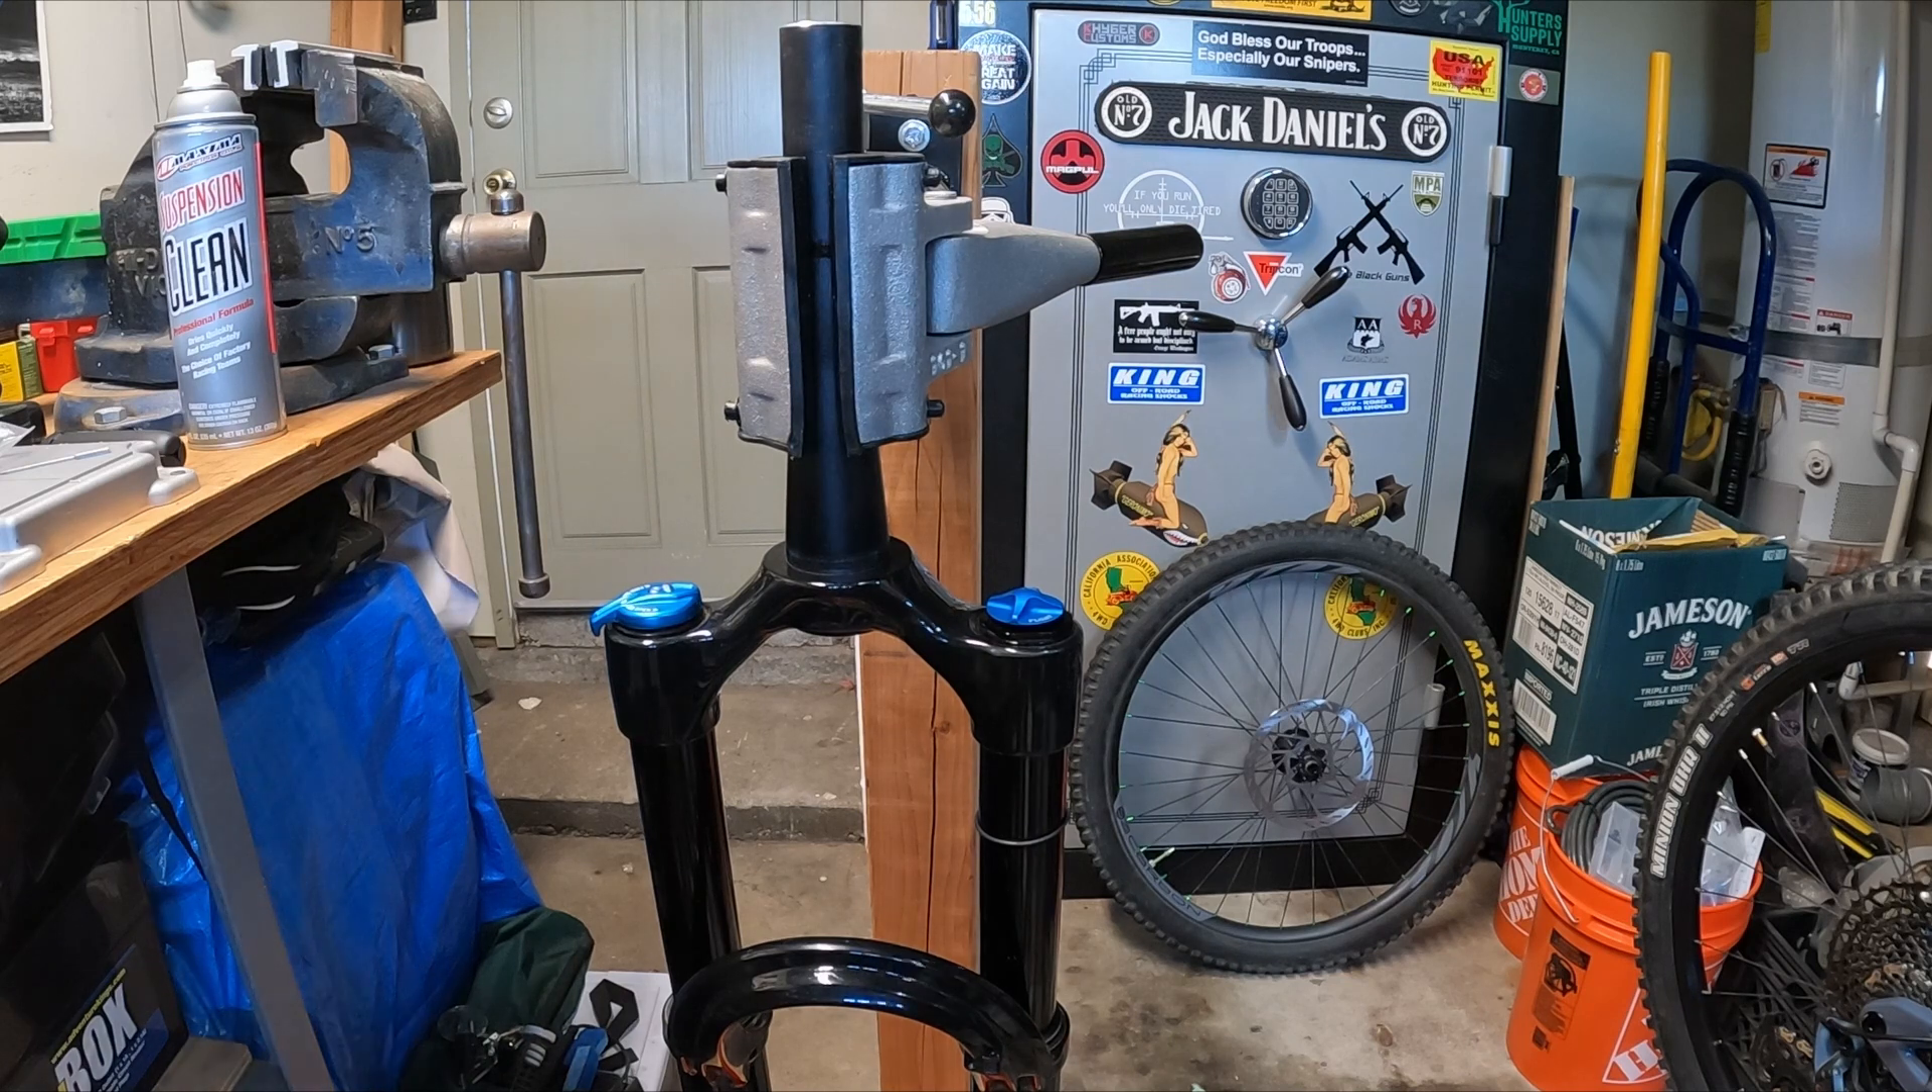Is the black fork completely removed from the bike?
Yes.